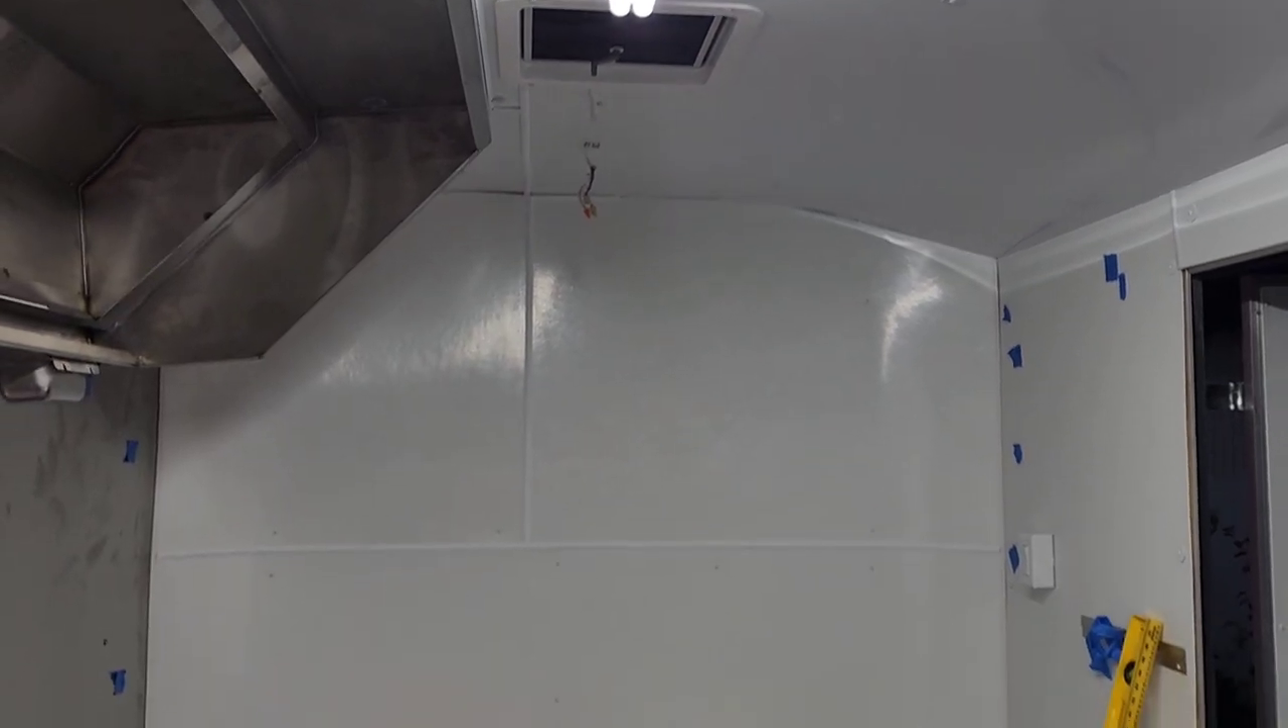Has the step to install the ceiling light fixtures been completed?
No.